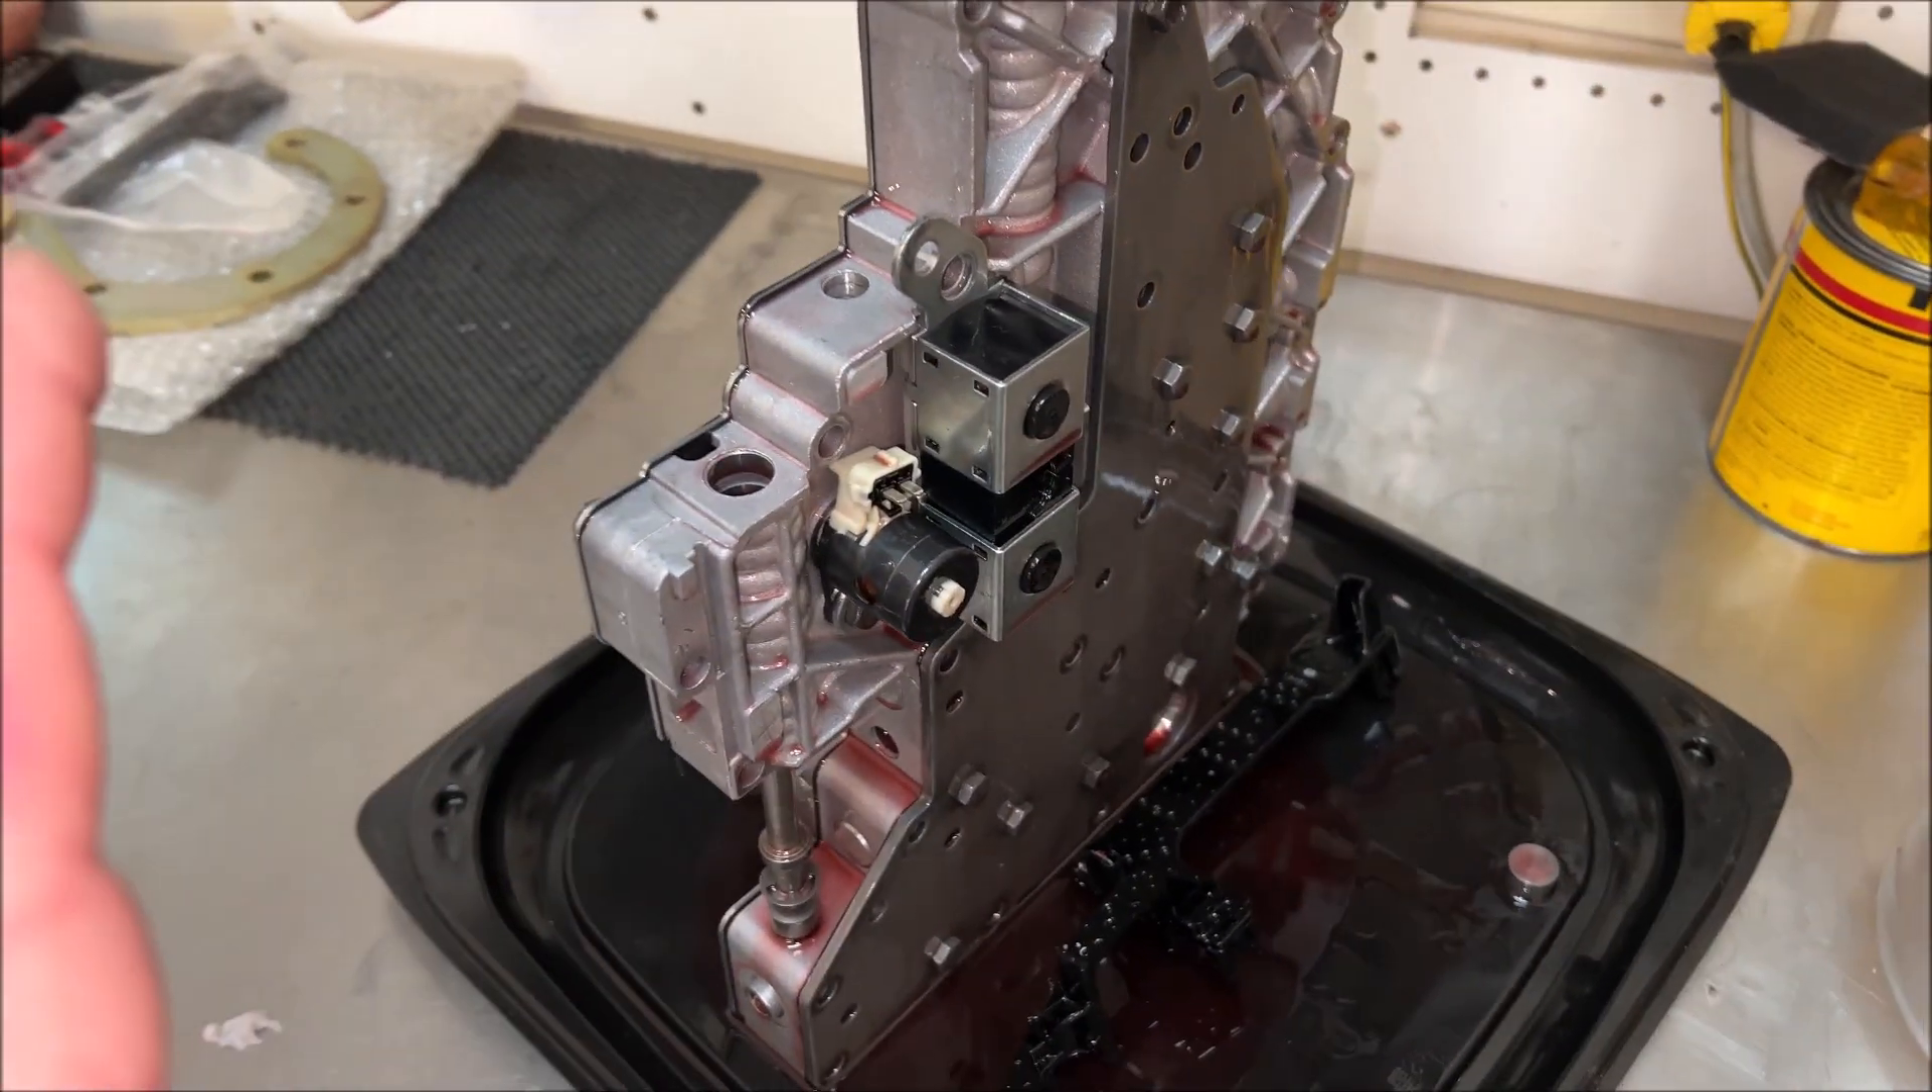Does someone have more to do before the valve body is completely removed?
No.